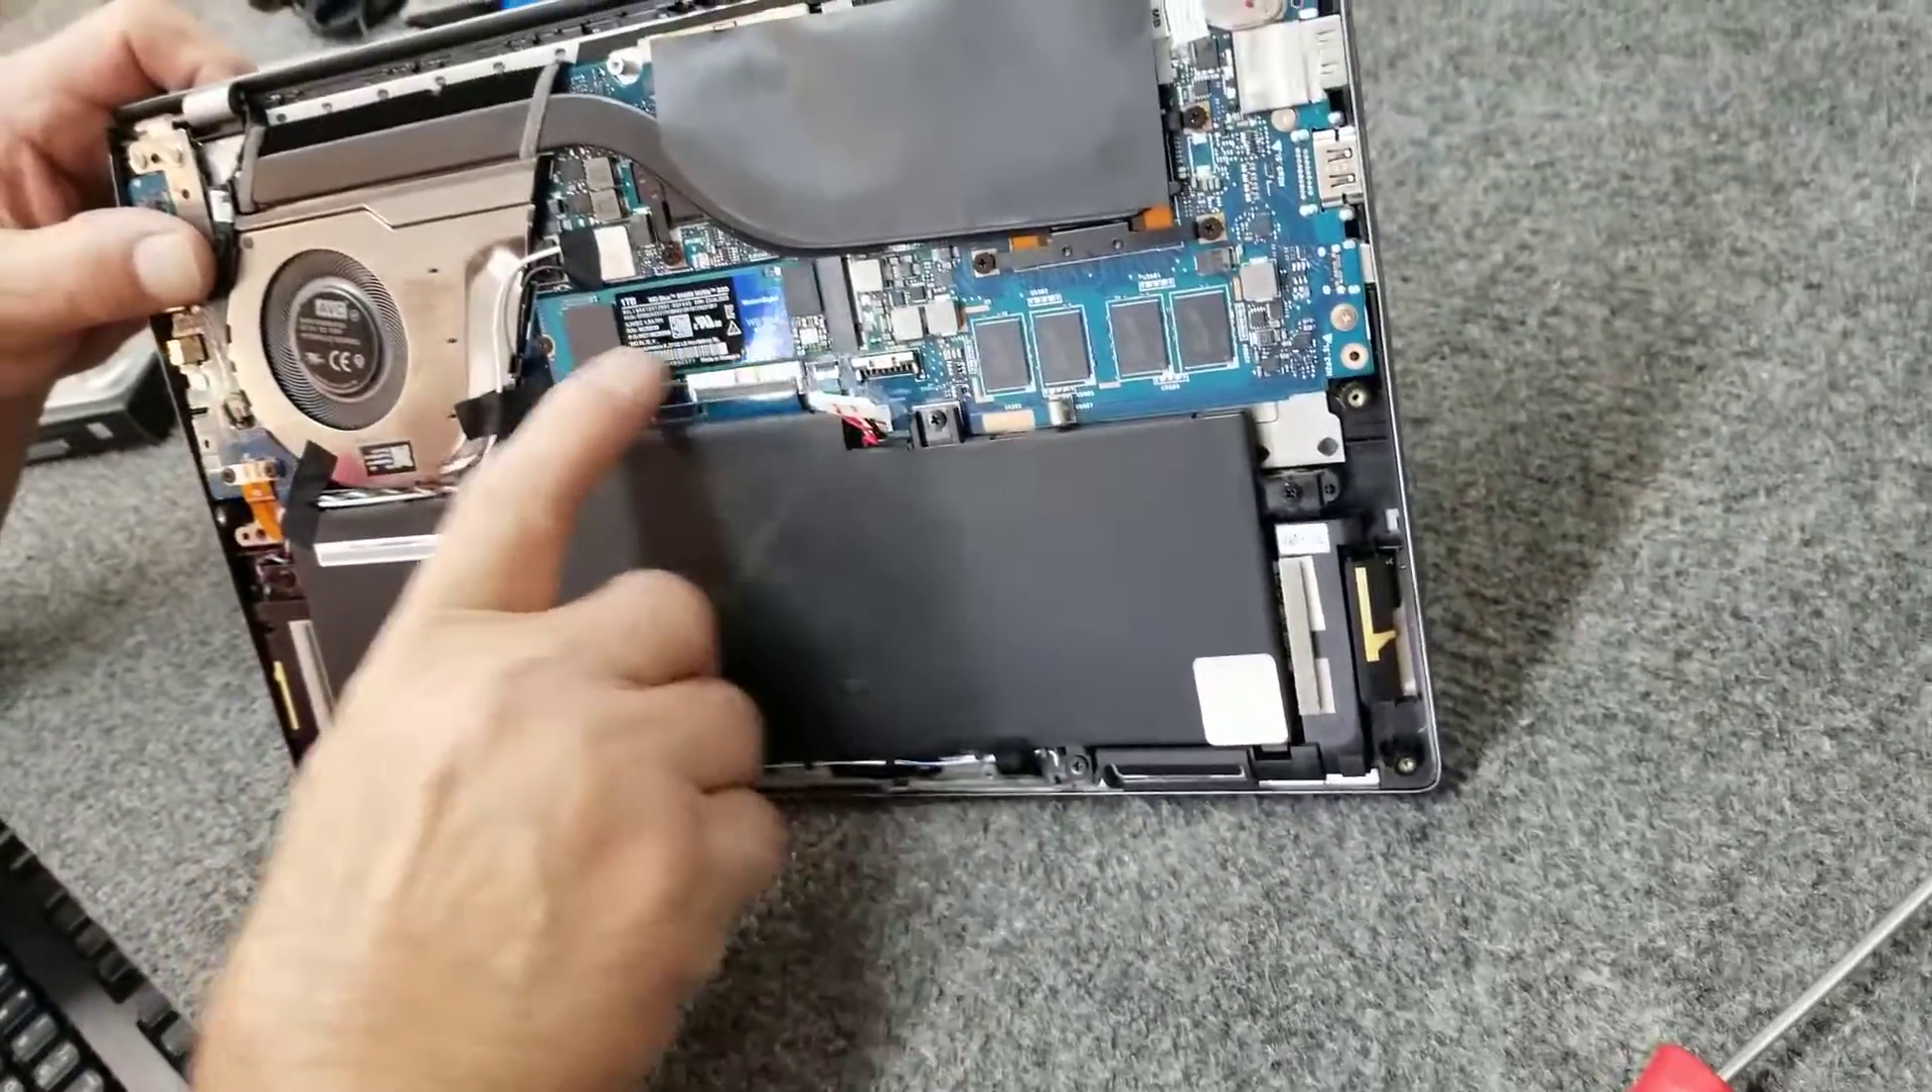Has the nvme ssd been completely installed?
Yes.